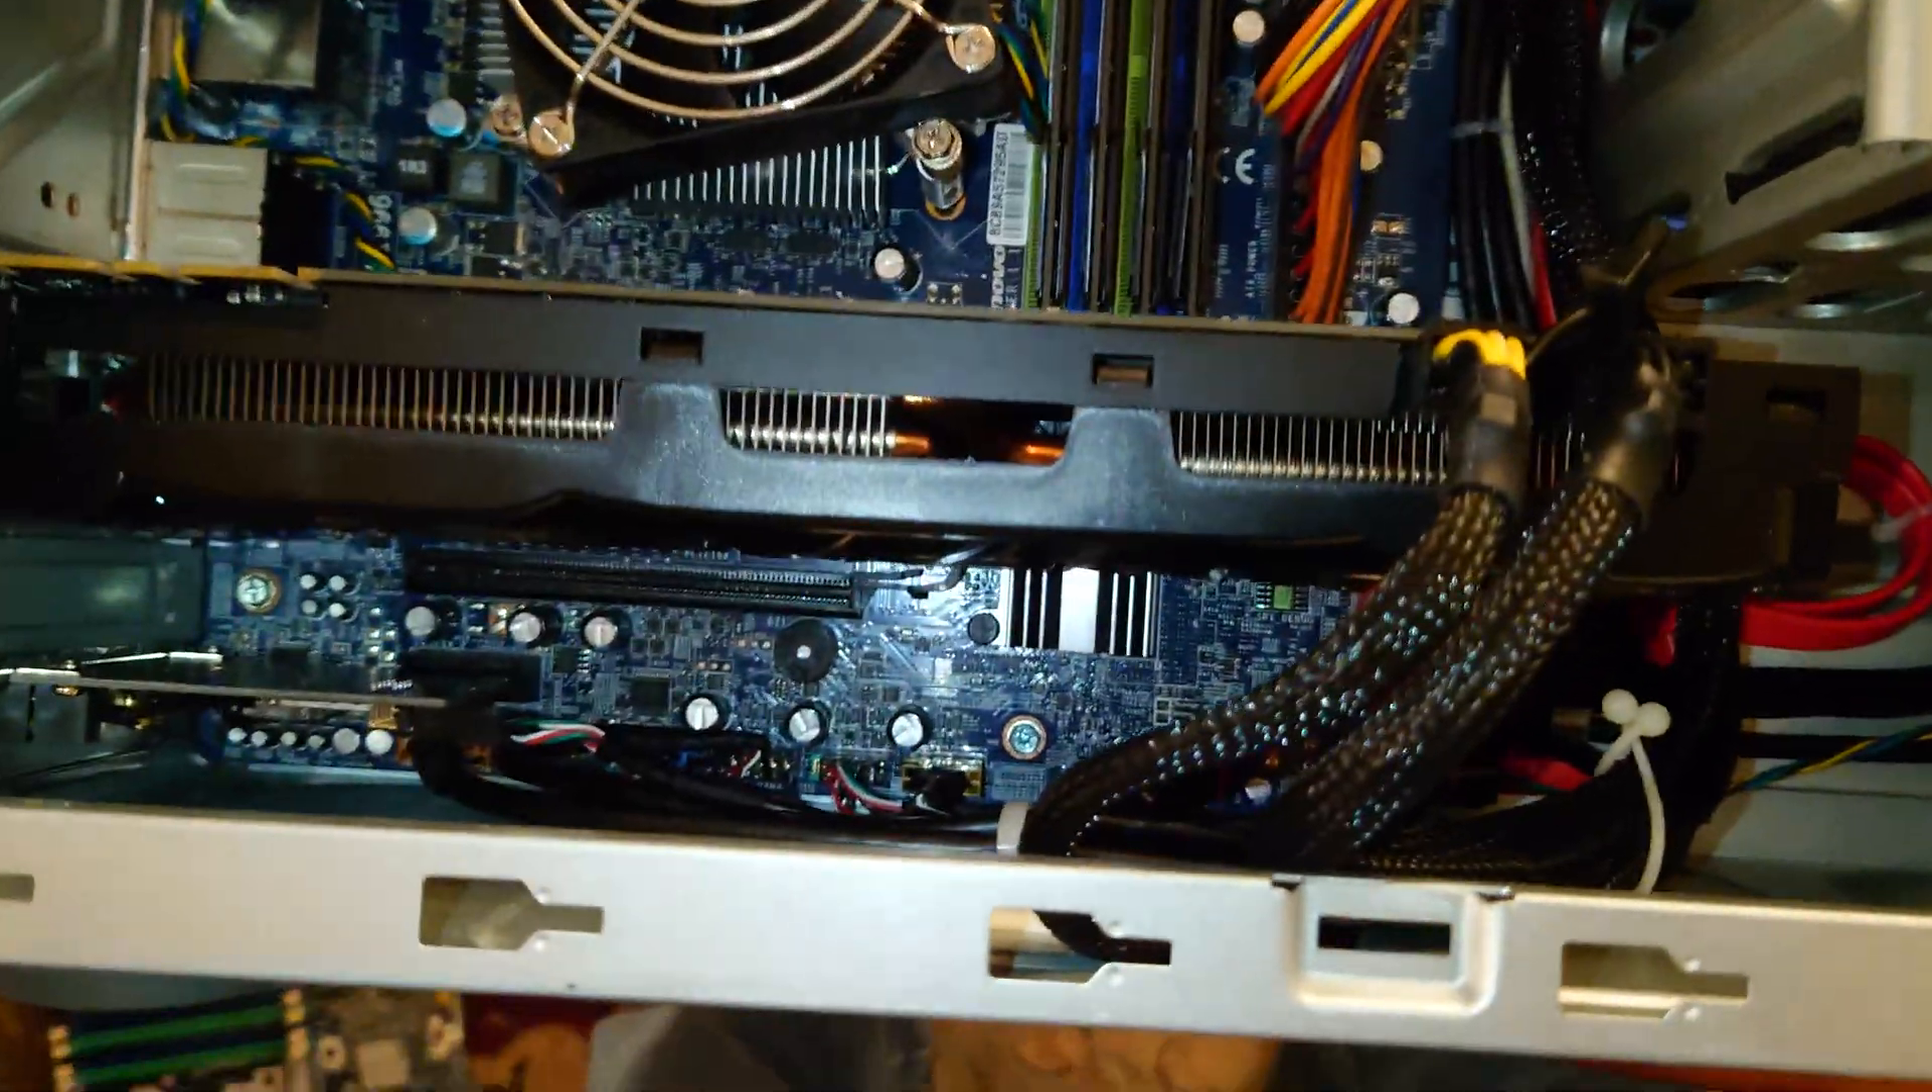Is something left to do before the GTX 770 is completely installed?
No.